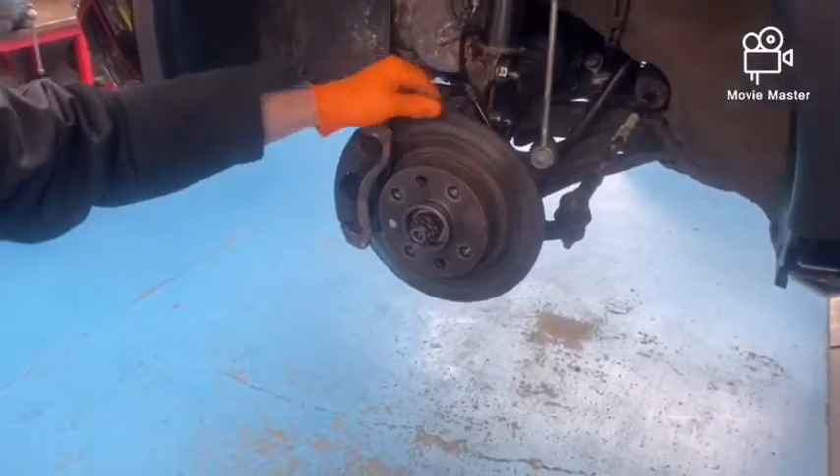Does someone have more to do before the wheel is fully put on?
Yes.